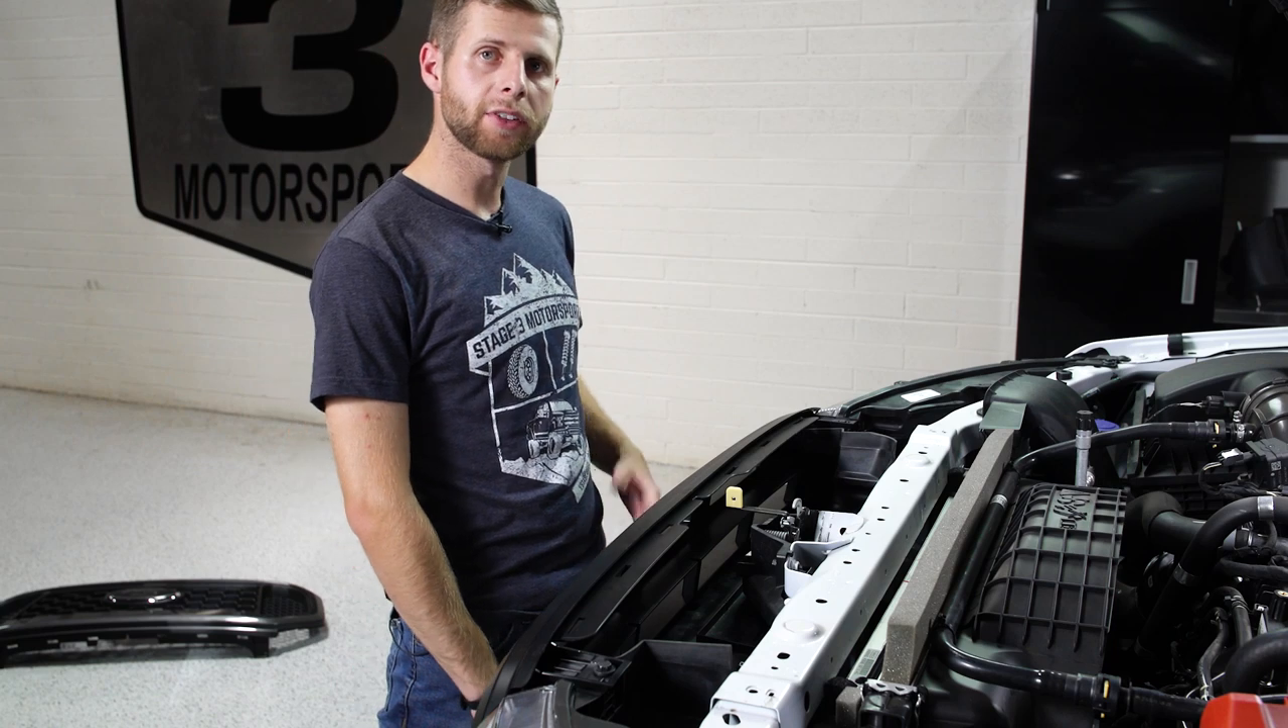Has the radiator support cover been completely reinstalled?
No.